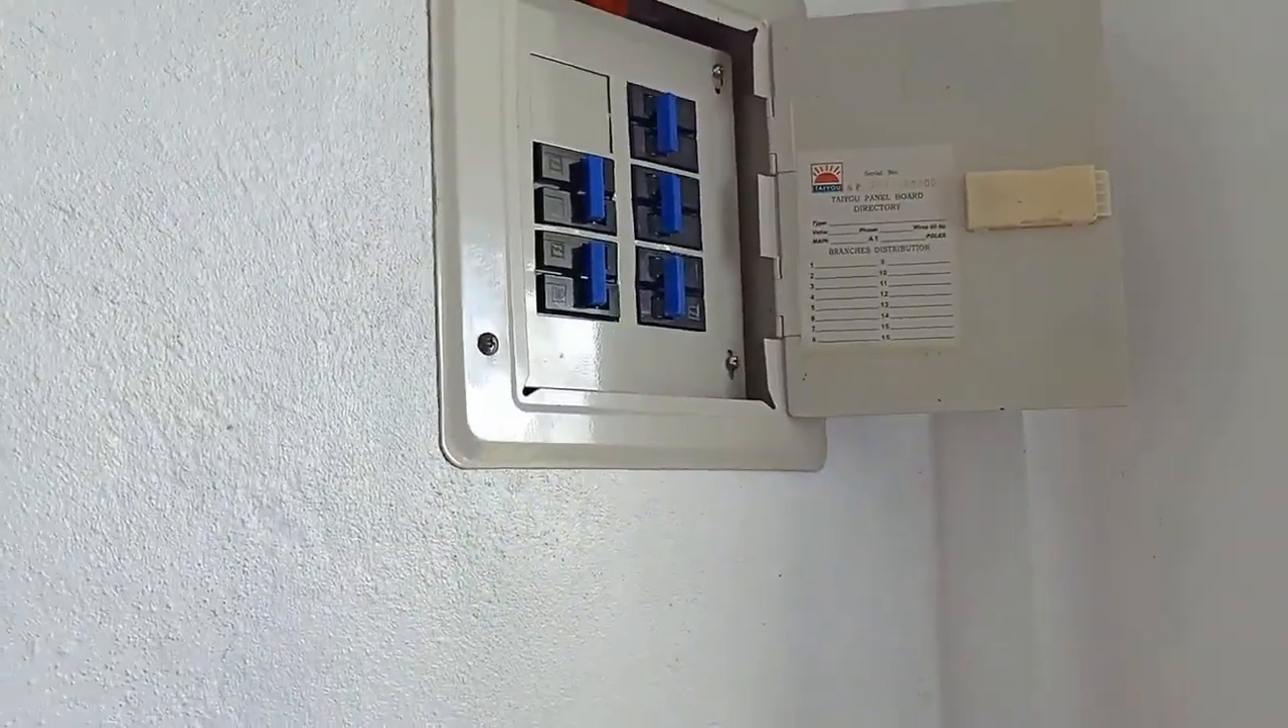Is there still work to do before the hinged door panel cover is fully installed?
No.